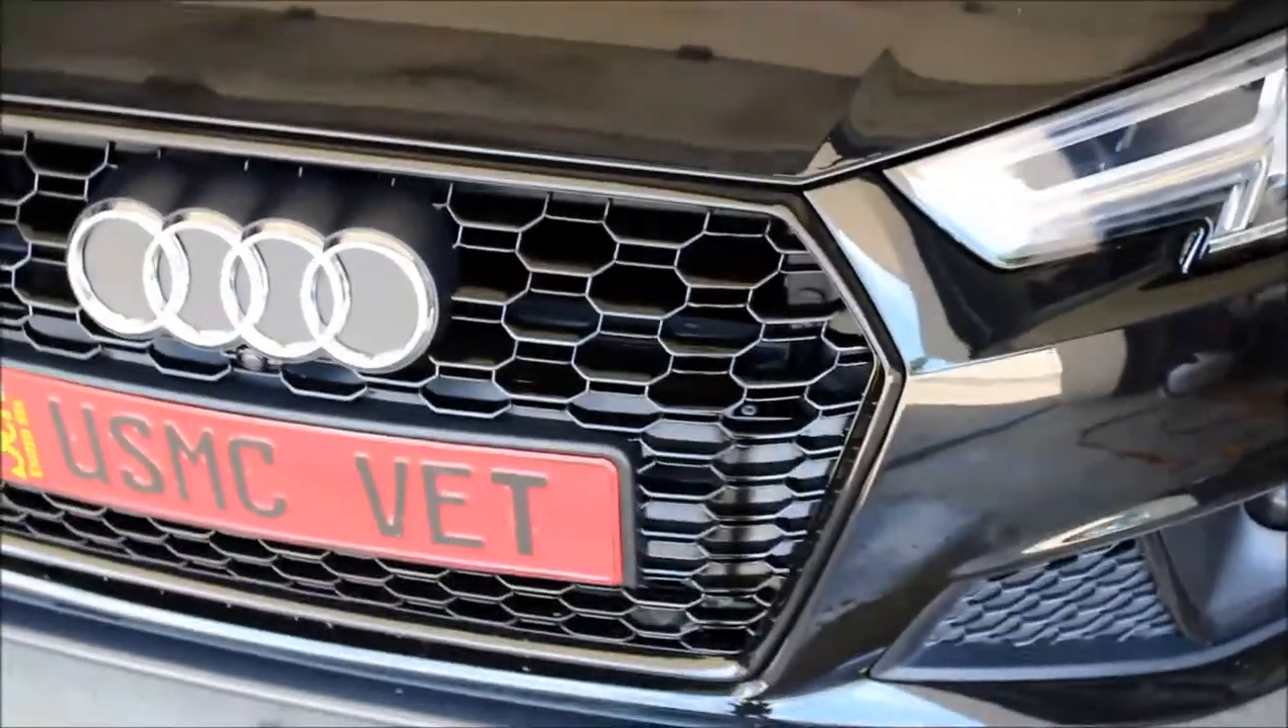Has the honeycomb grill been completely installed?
Yes.